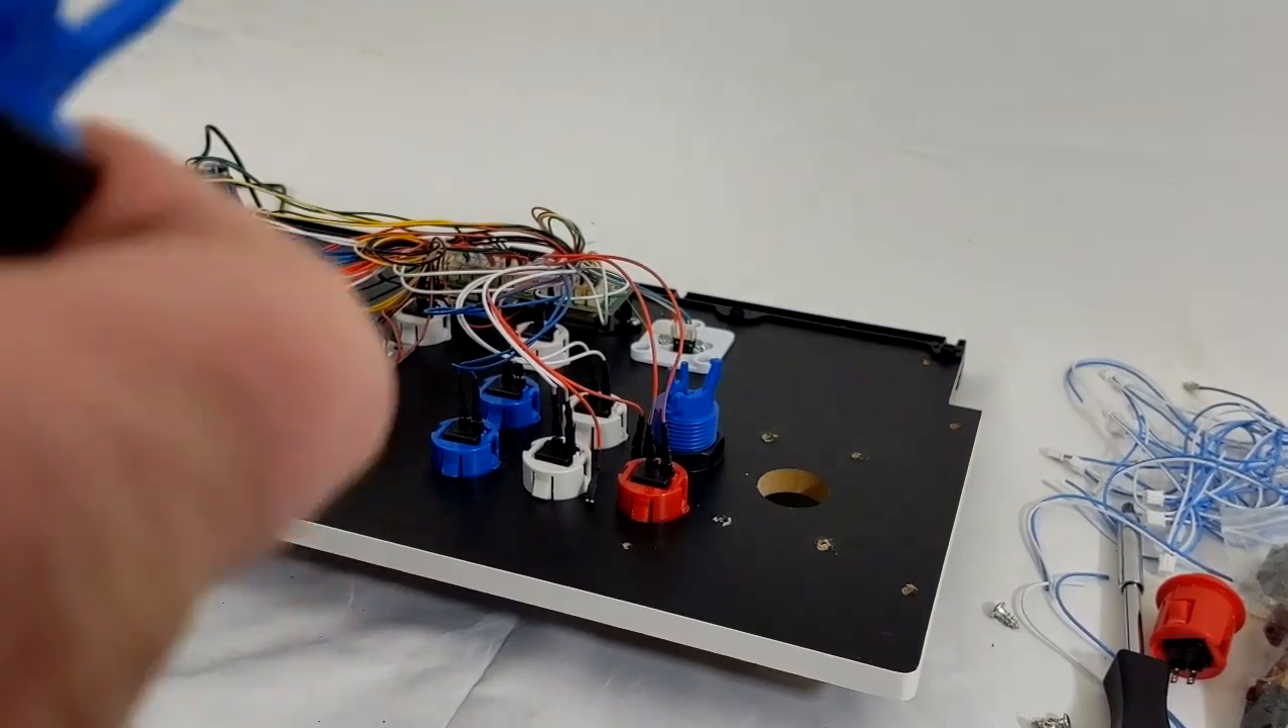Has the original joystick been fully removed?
Yes.